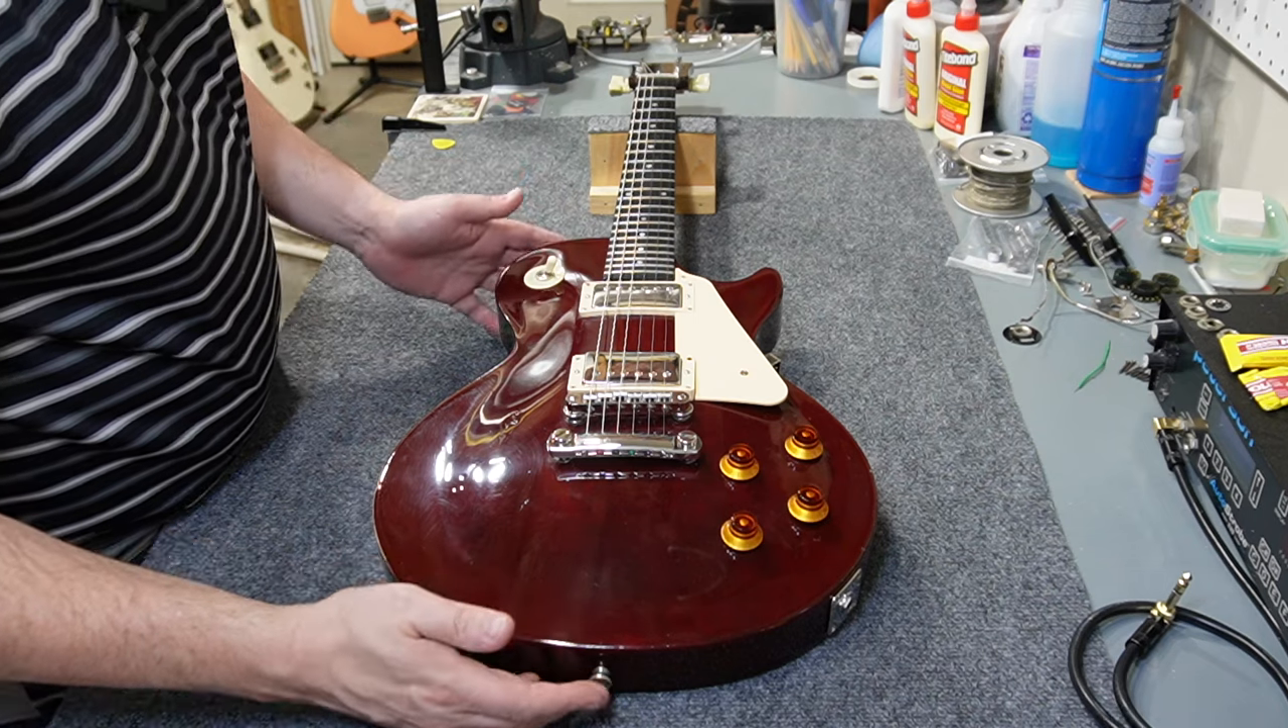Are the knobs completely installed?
Yes.